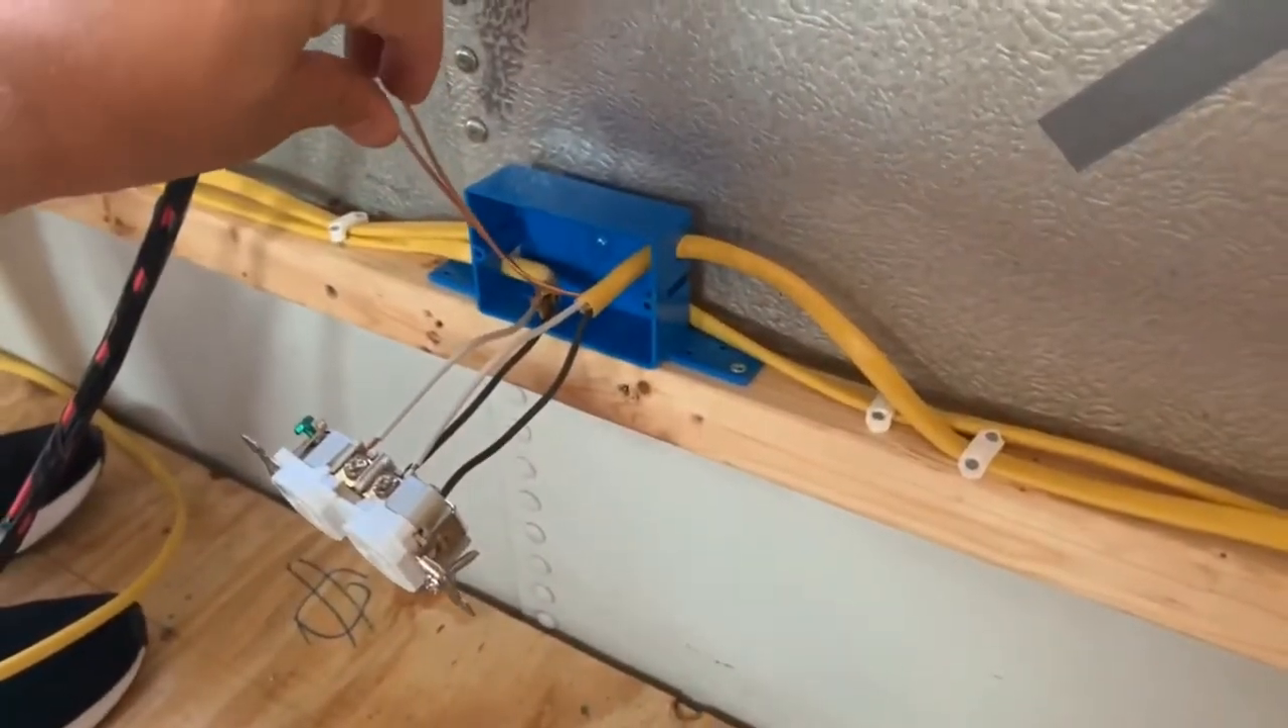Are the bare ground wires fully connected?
No.